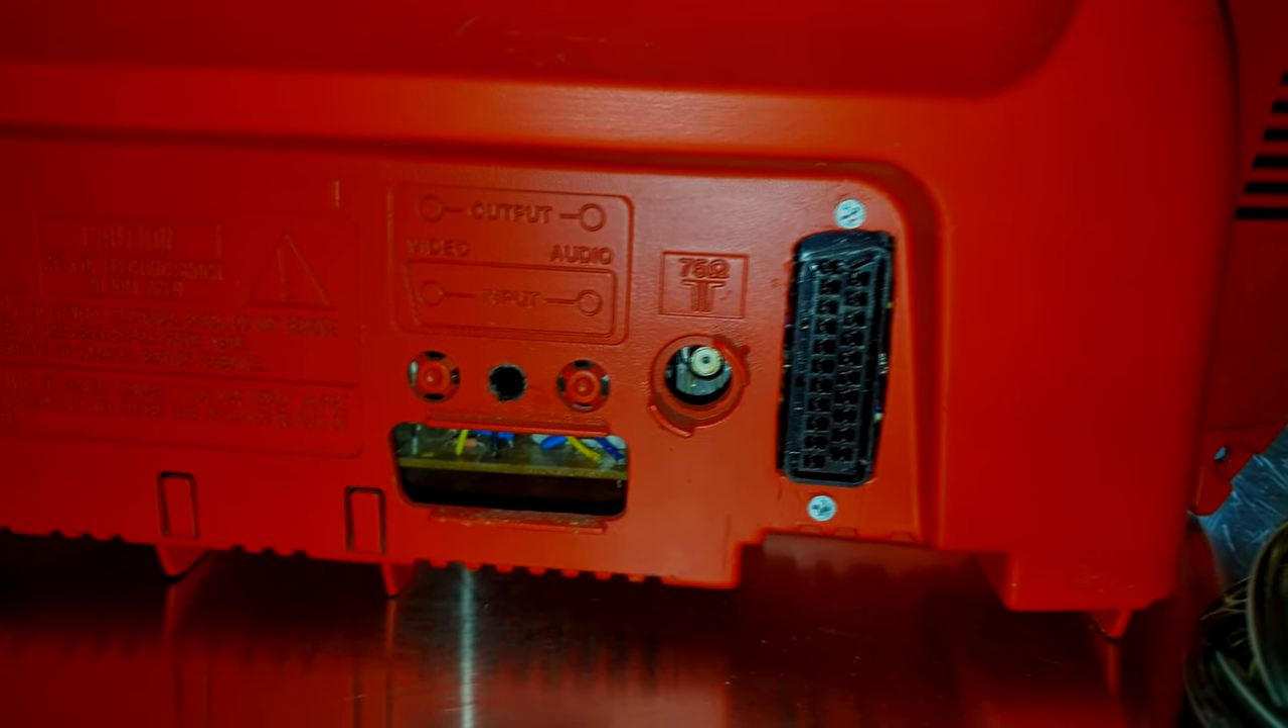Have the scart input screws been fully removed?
No.